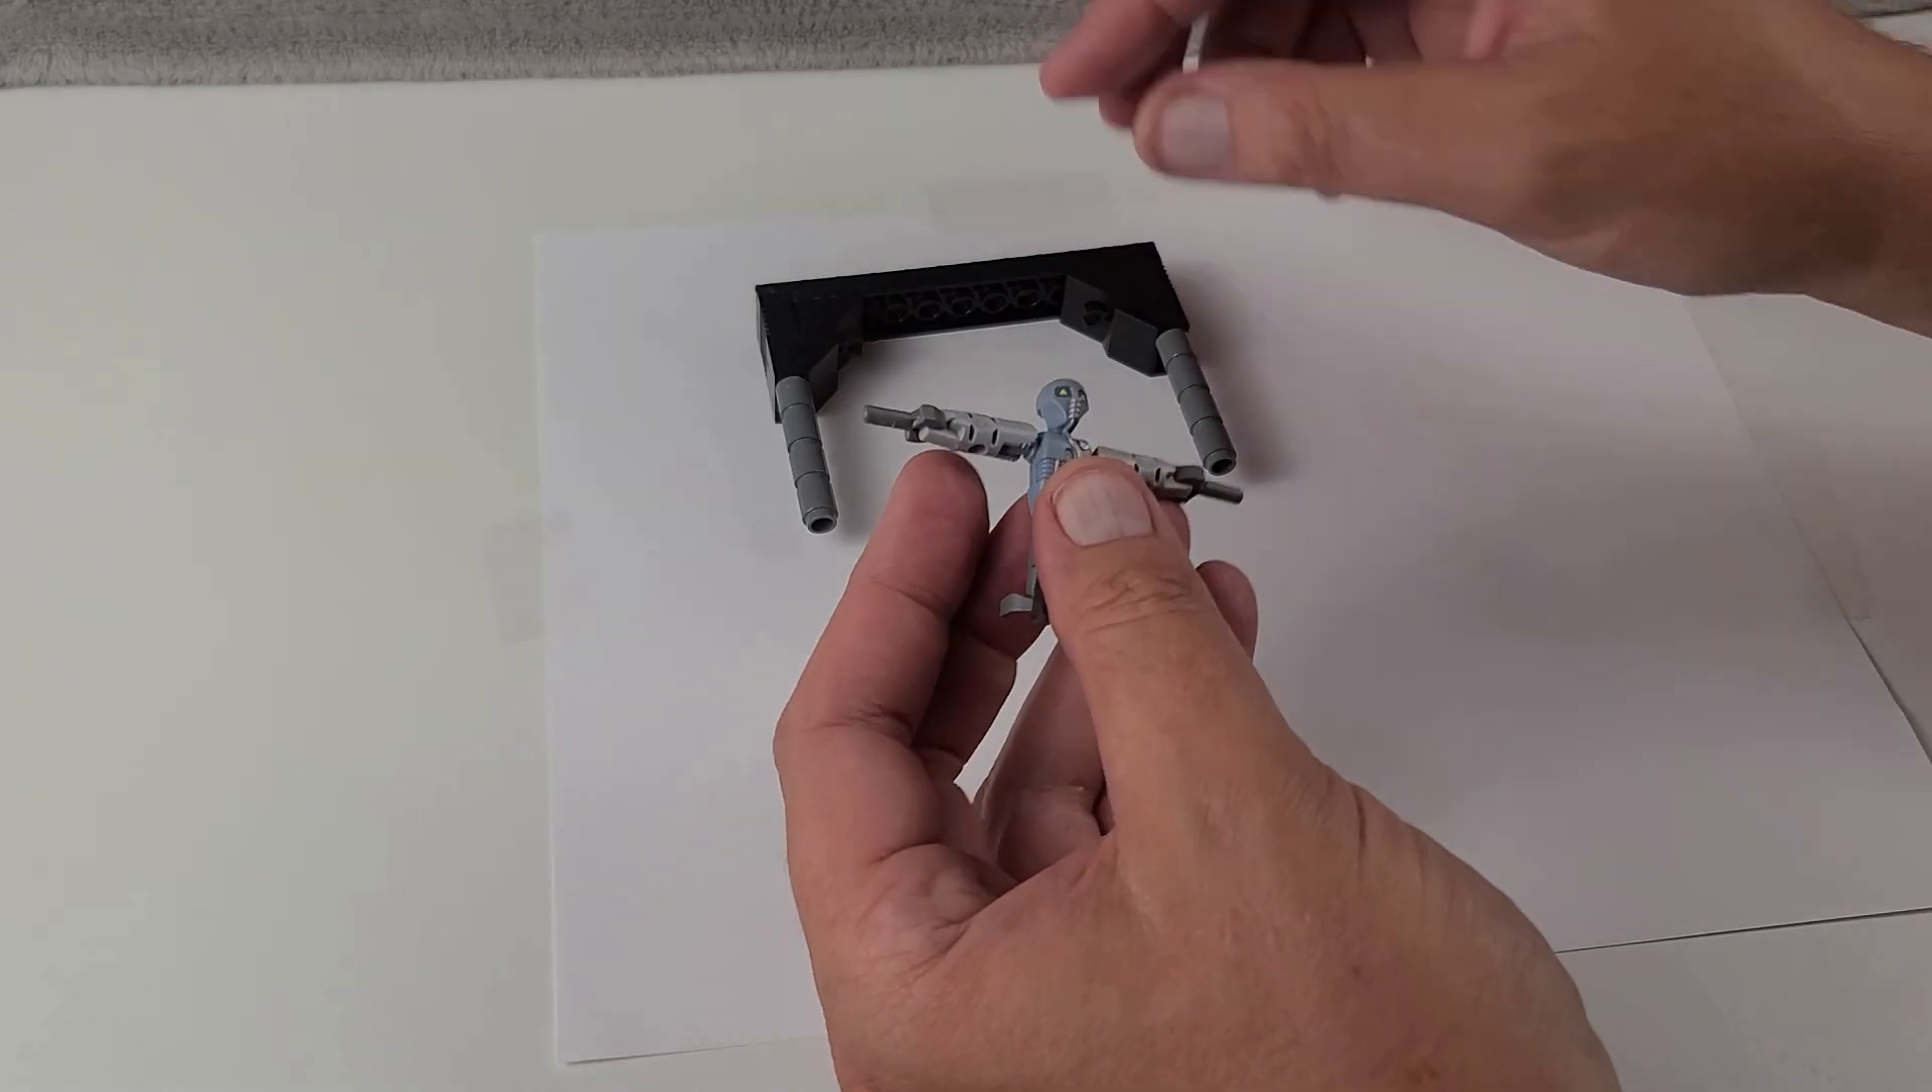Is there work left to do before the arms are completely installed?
No.